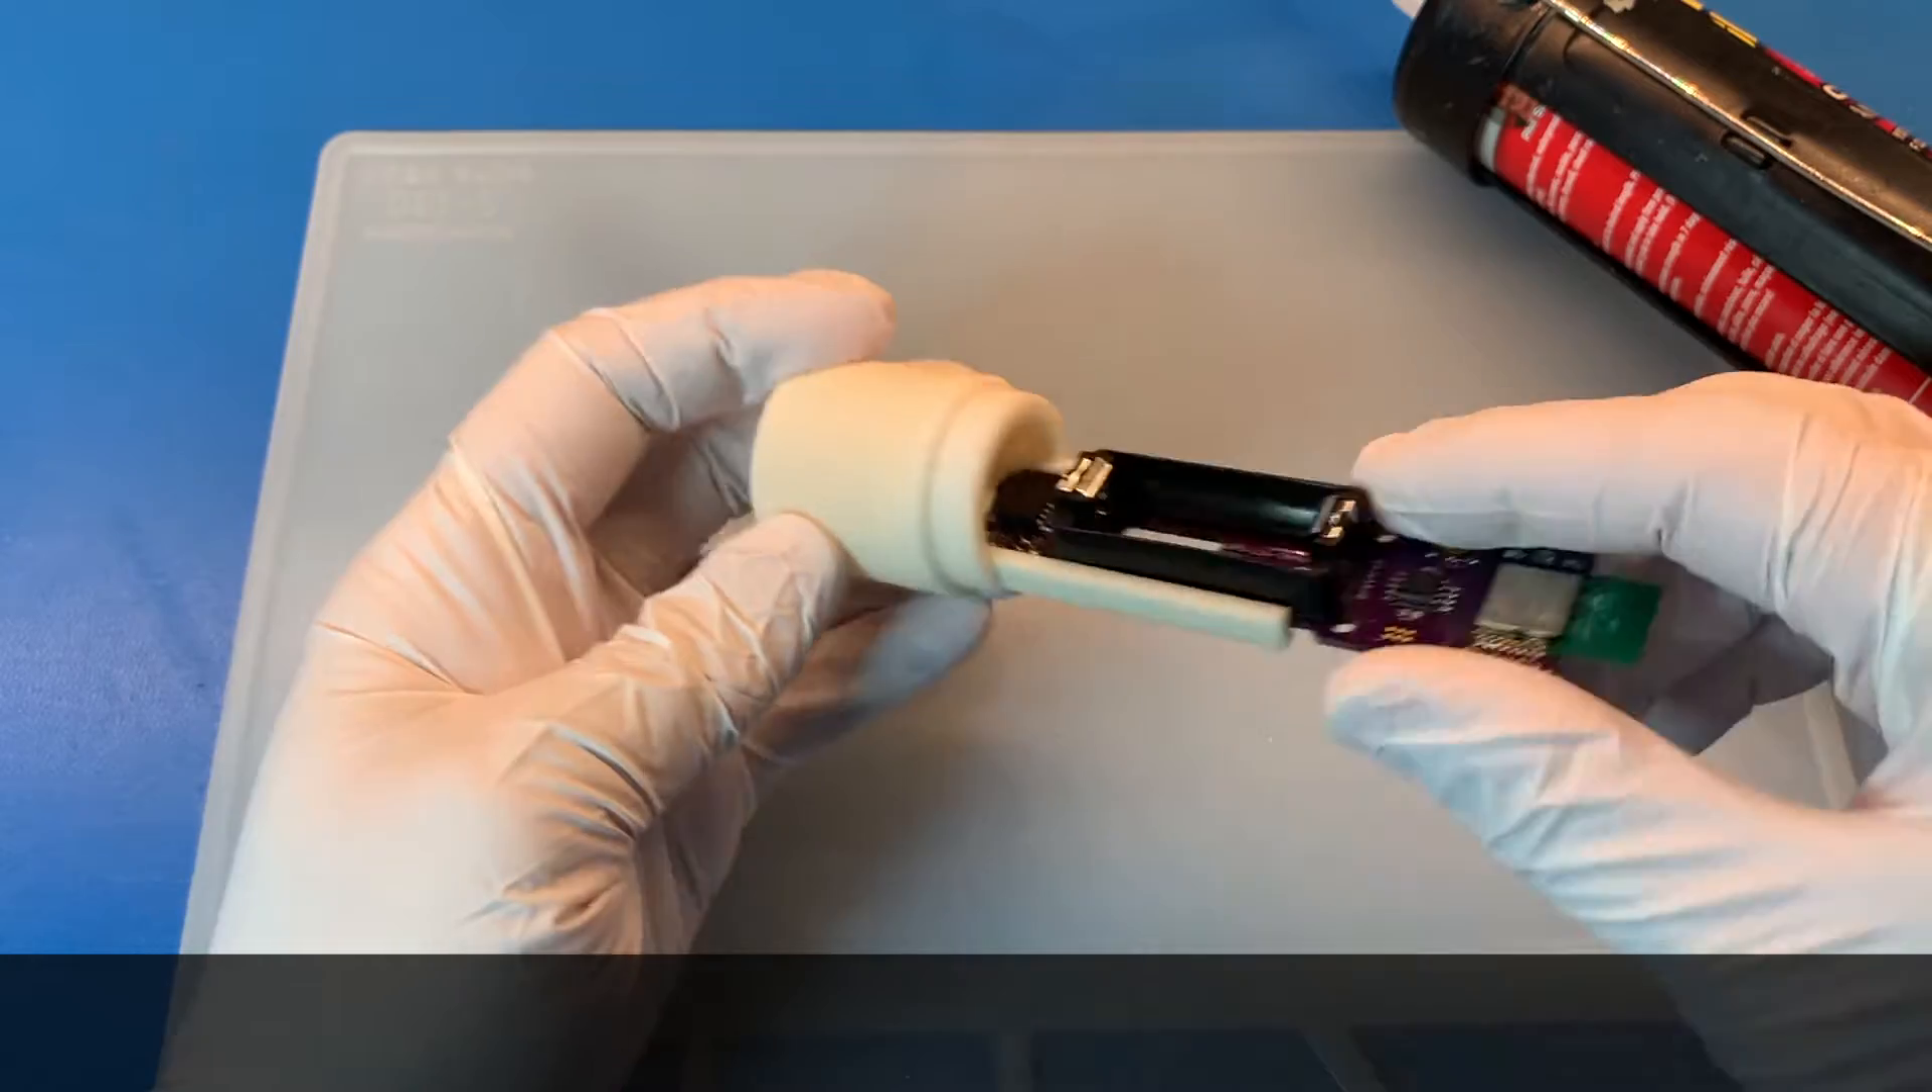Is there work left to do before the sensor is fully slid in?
Yes.